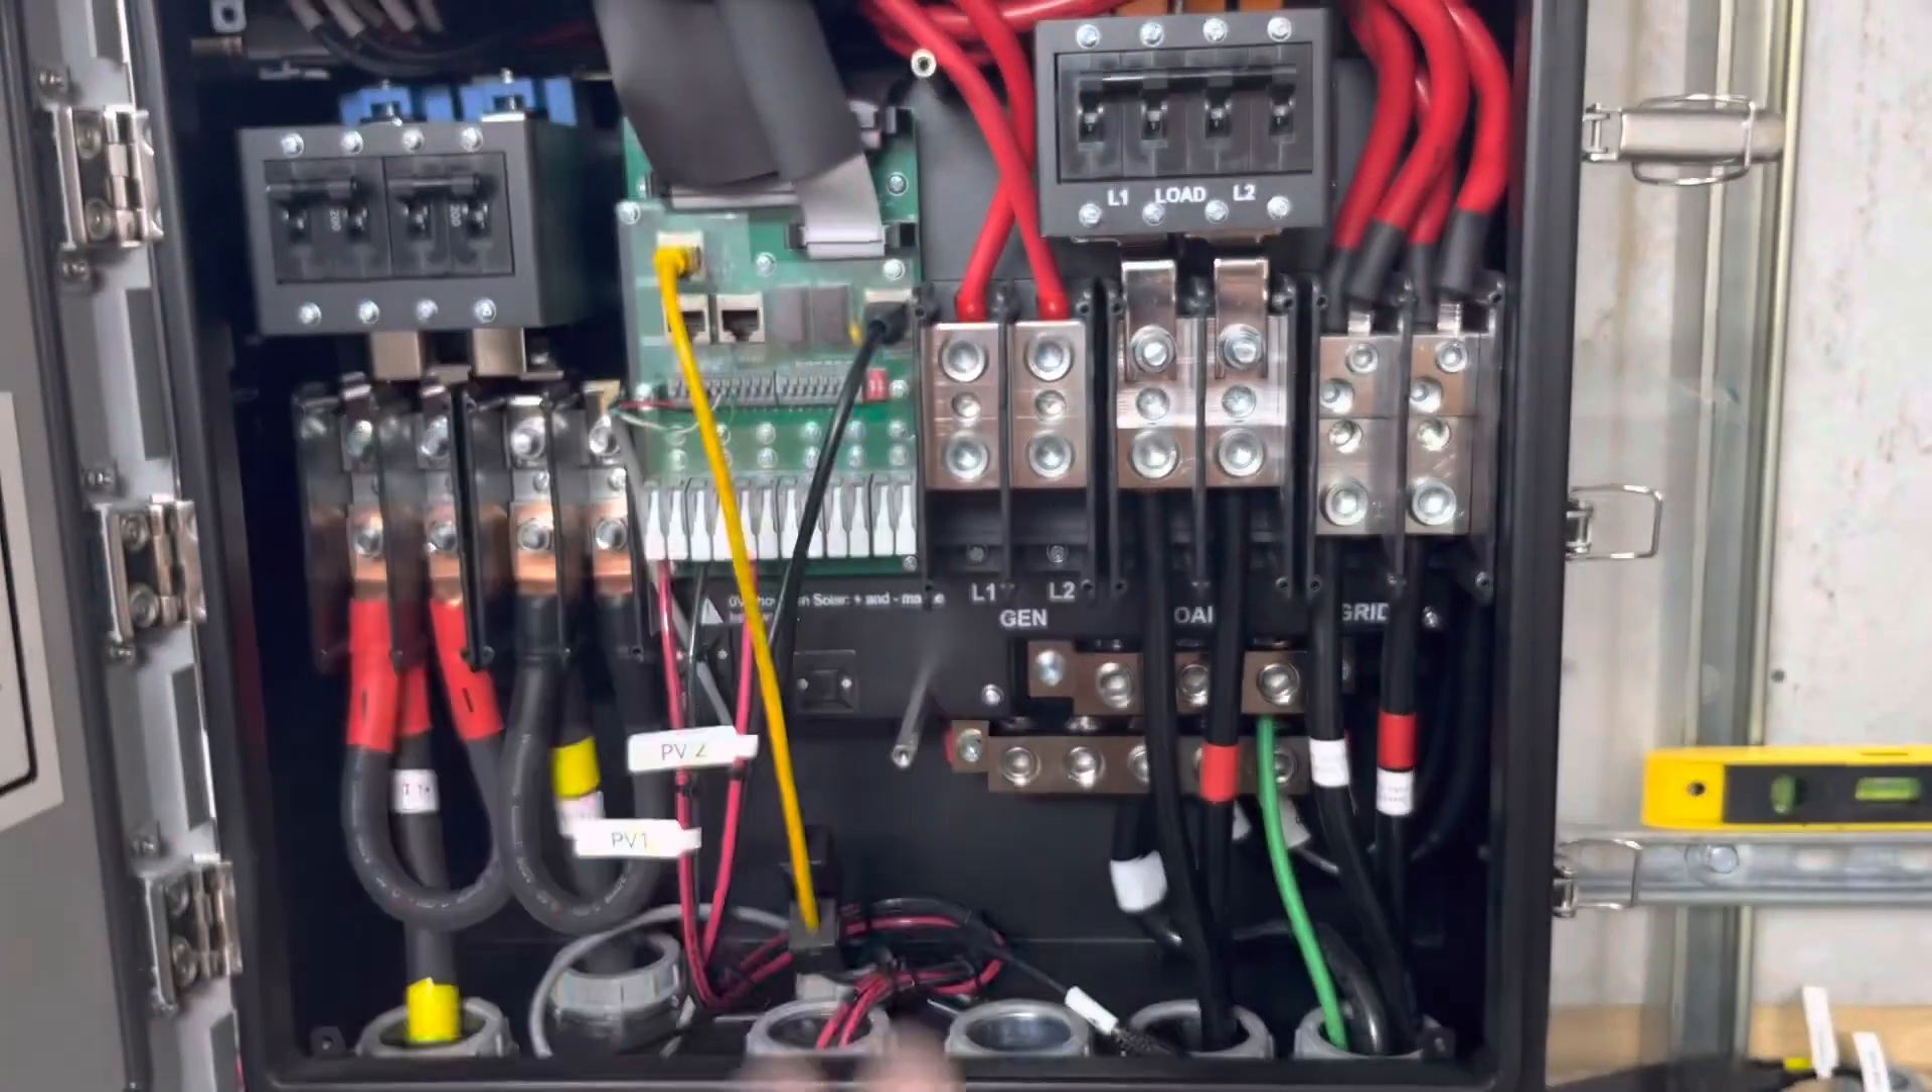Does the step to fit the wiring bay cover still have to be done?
Yes.